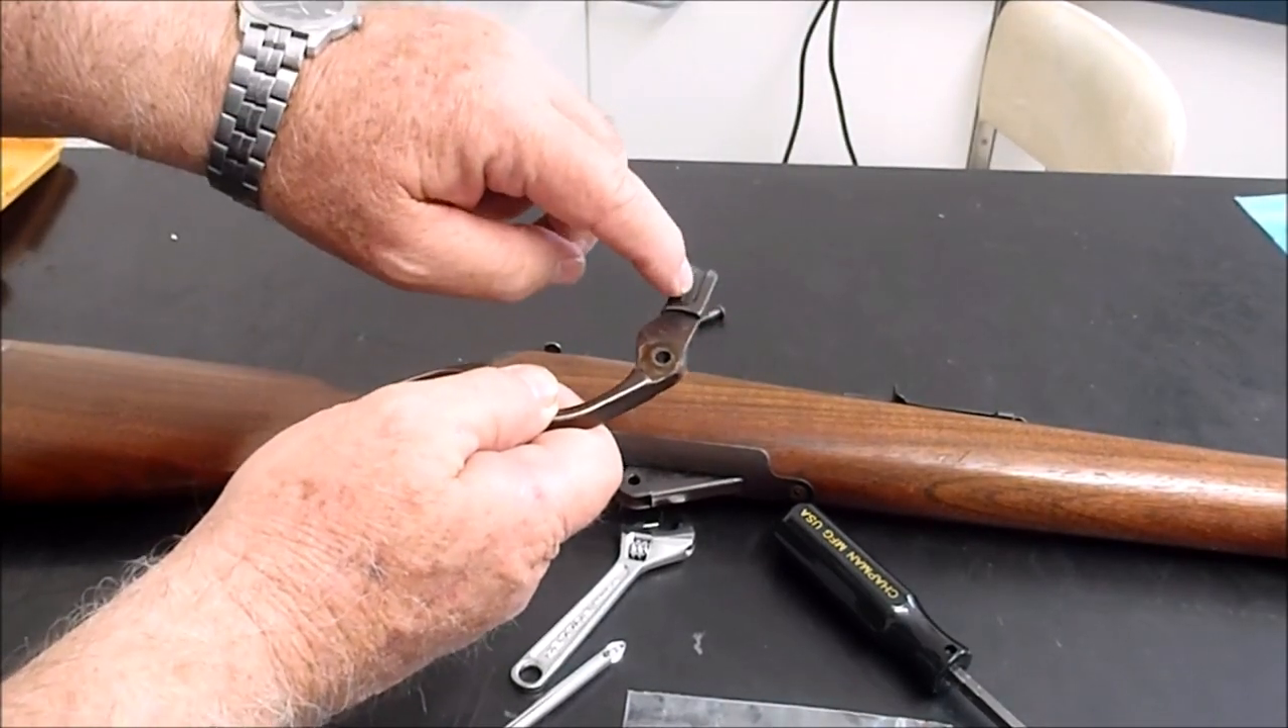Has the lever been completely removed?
Yes.